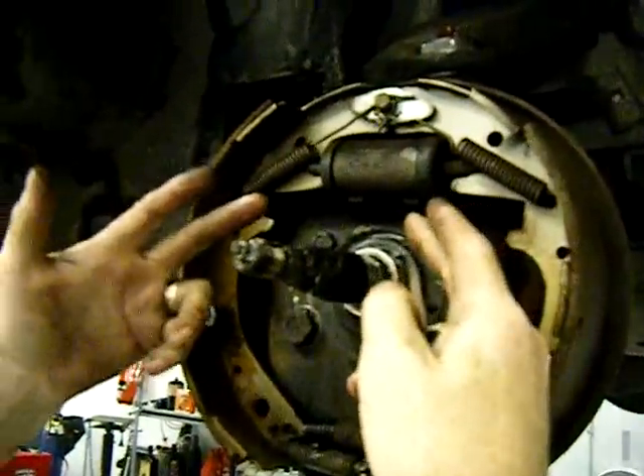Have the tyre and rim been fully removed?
Yes.